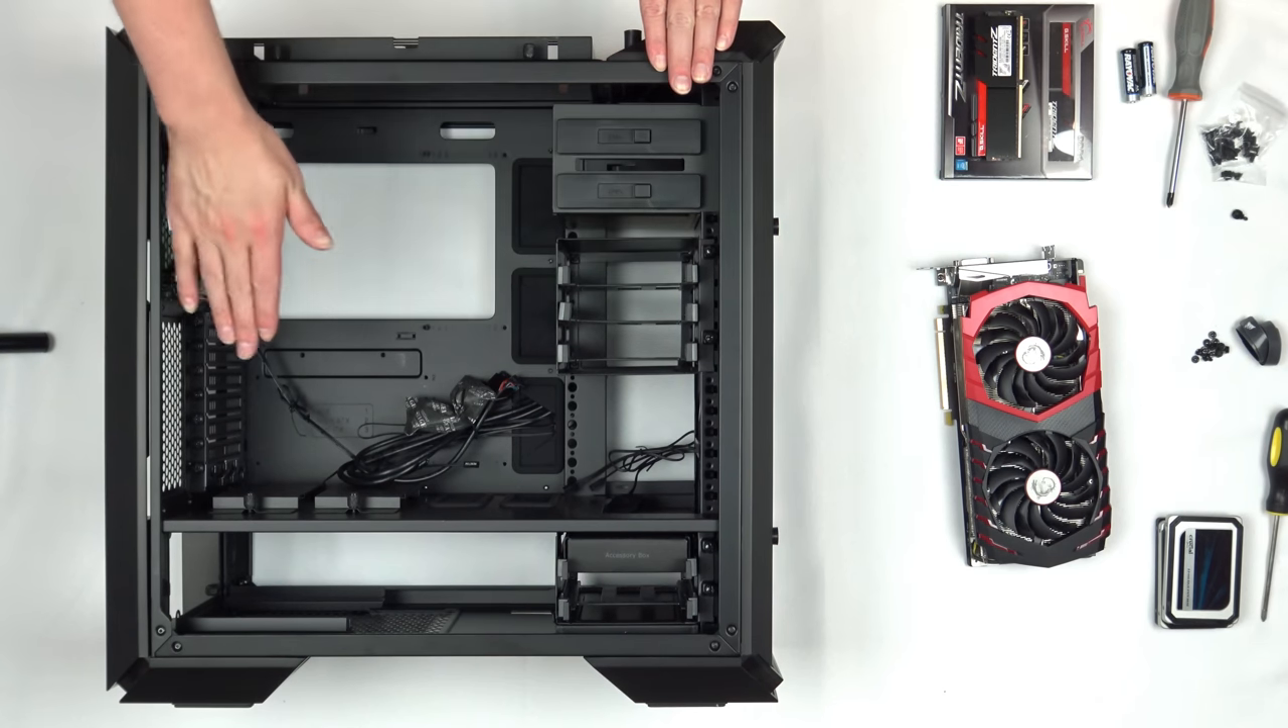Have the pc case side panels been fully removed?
Yes.